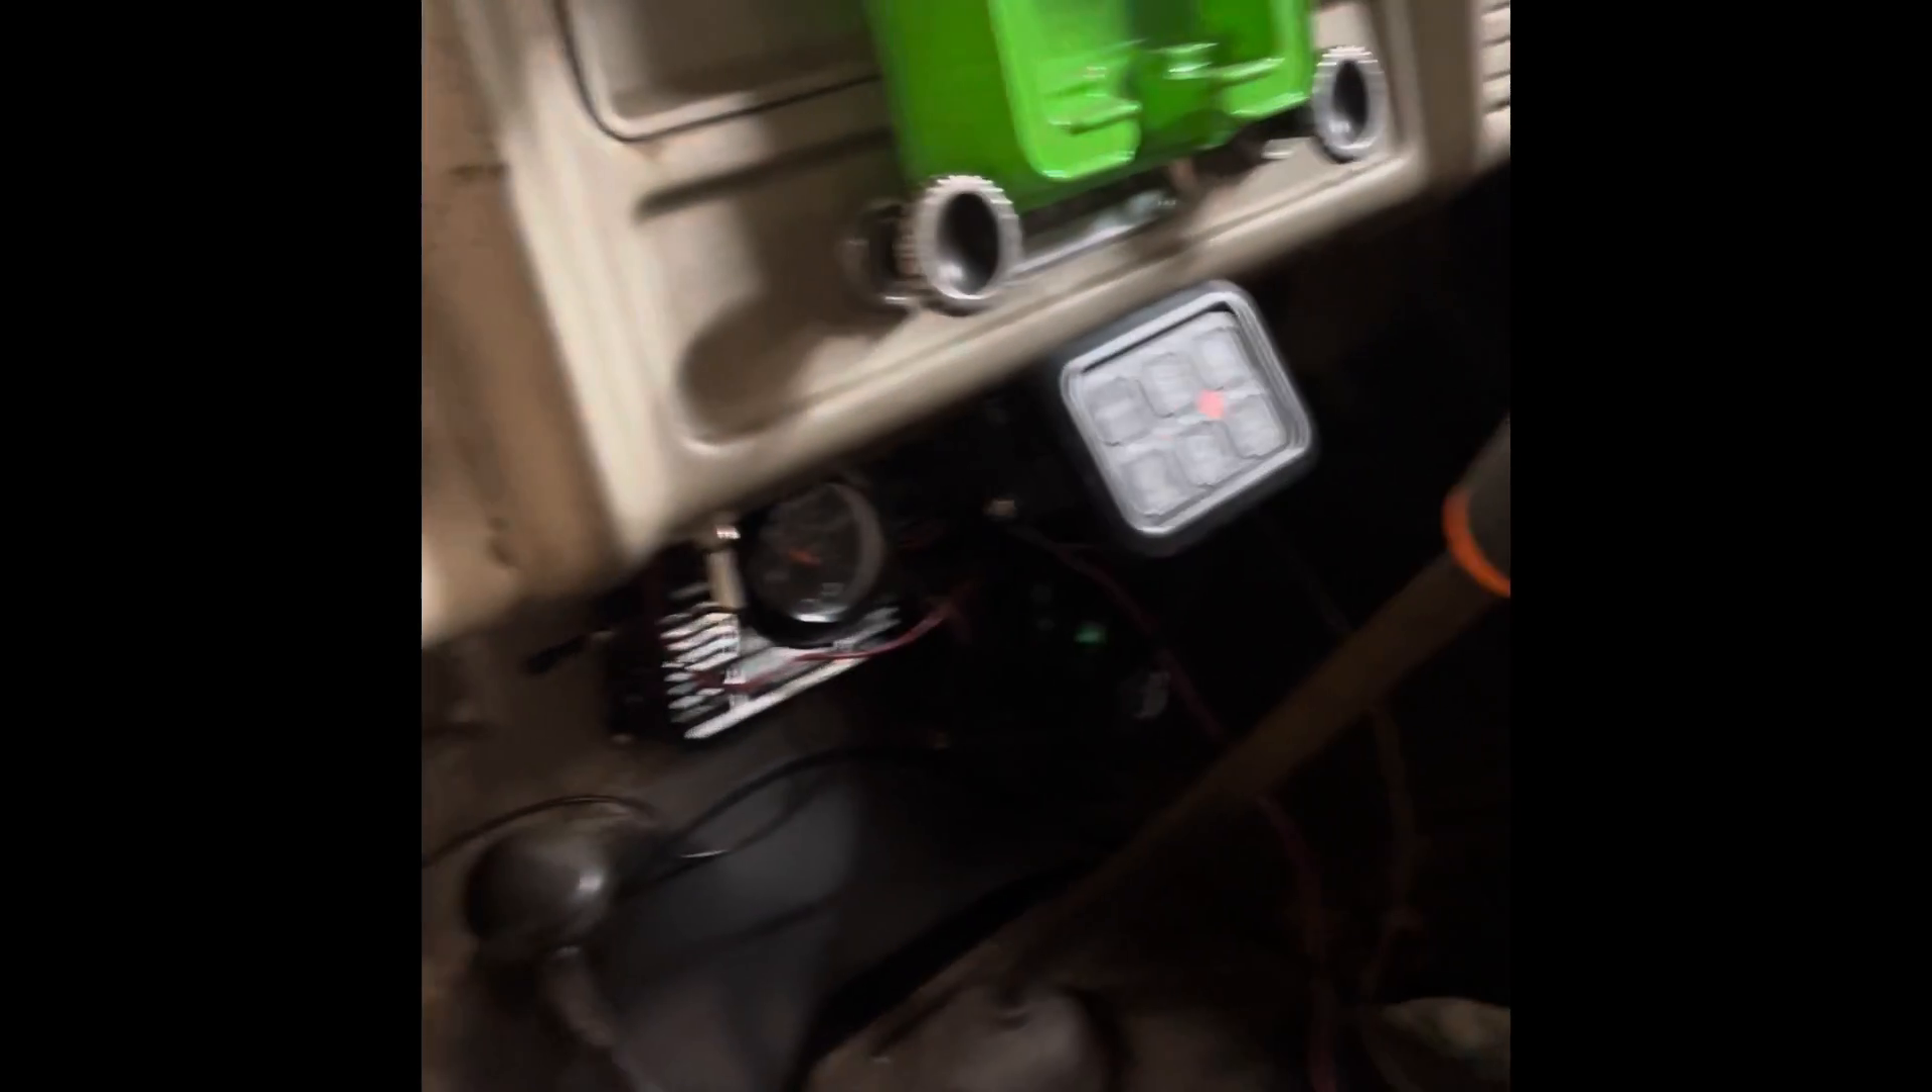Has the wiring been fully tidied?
No.